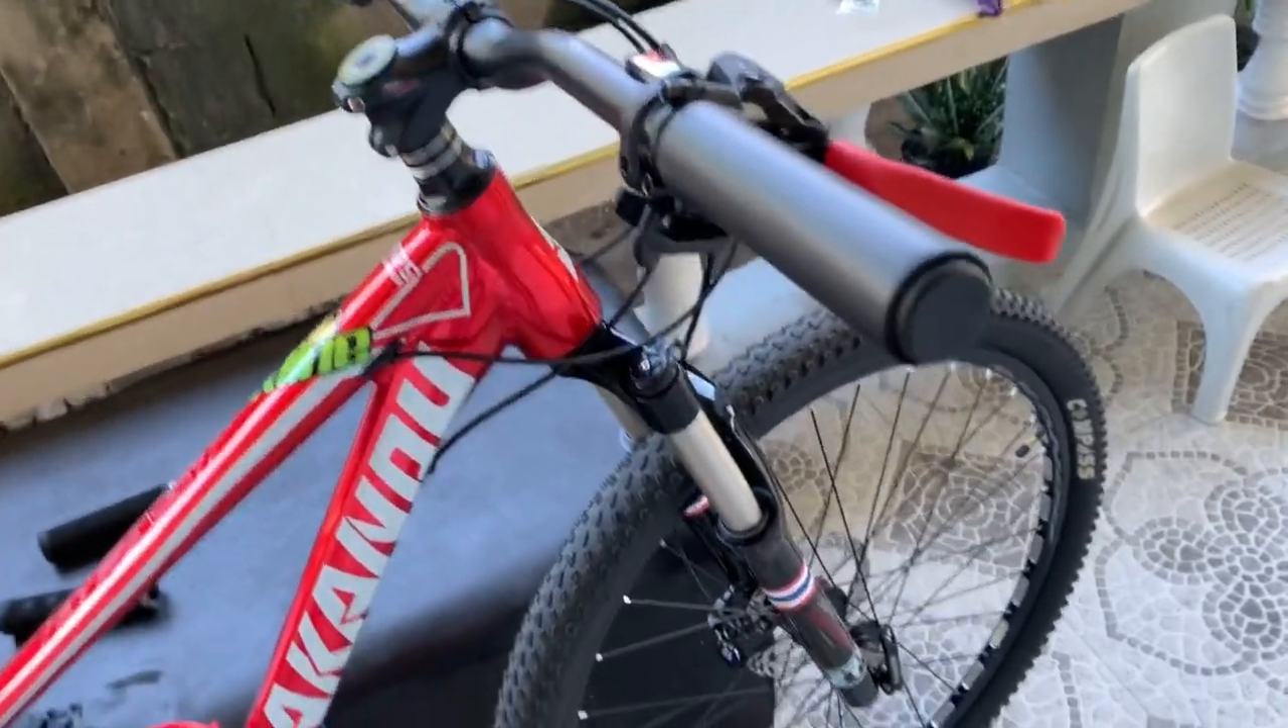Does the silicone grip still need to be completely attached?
No.